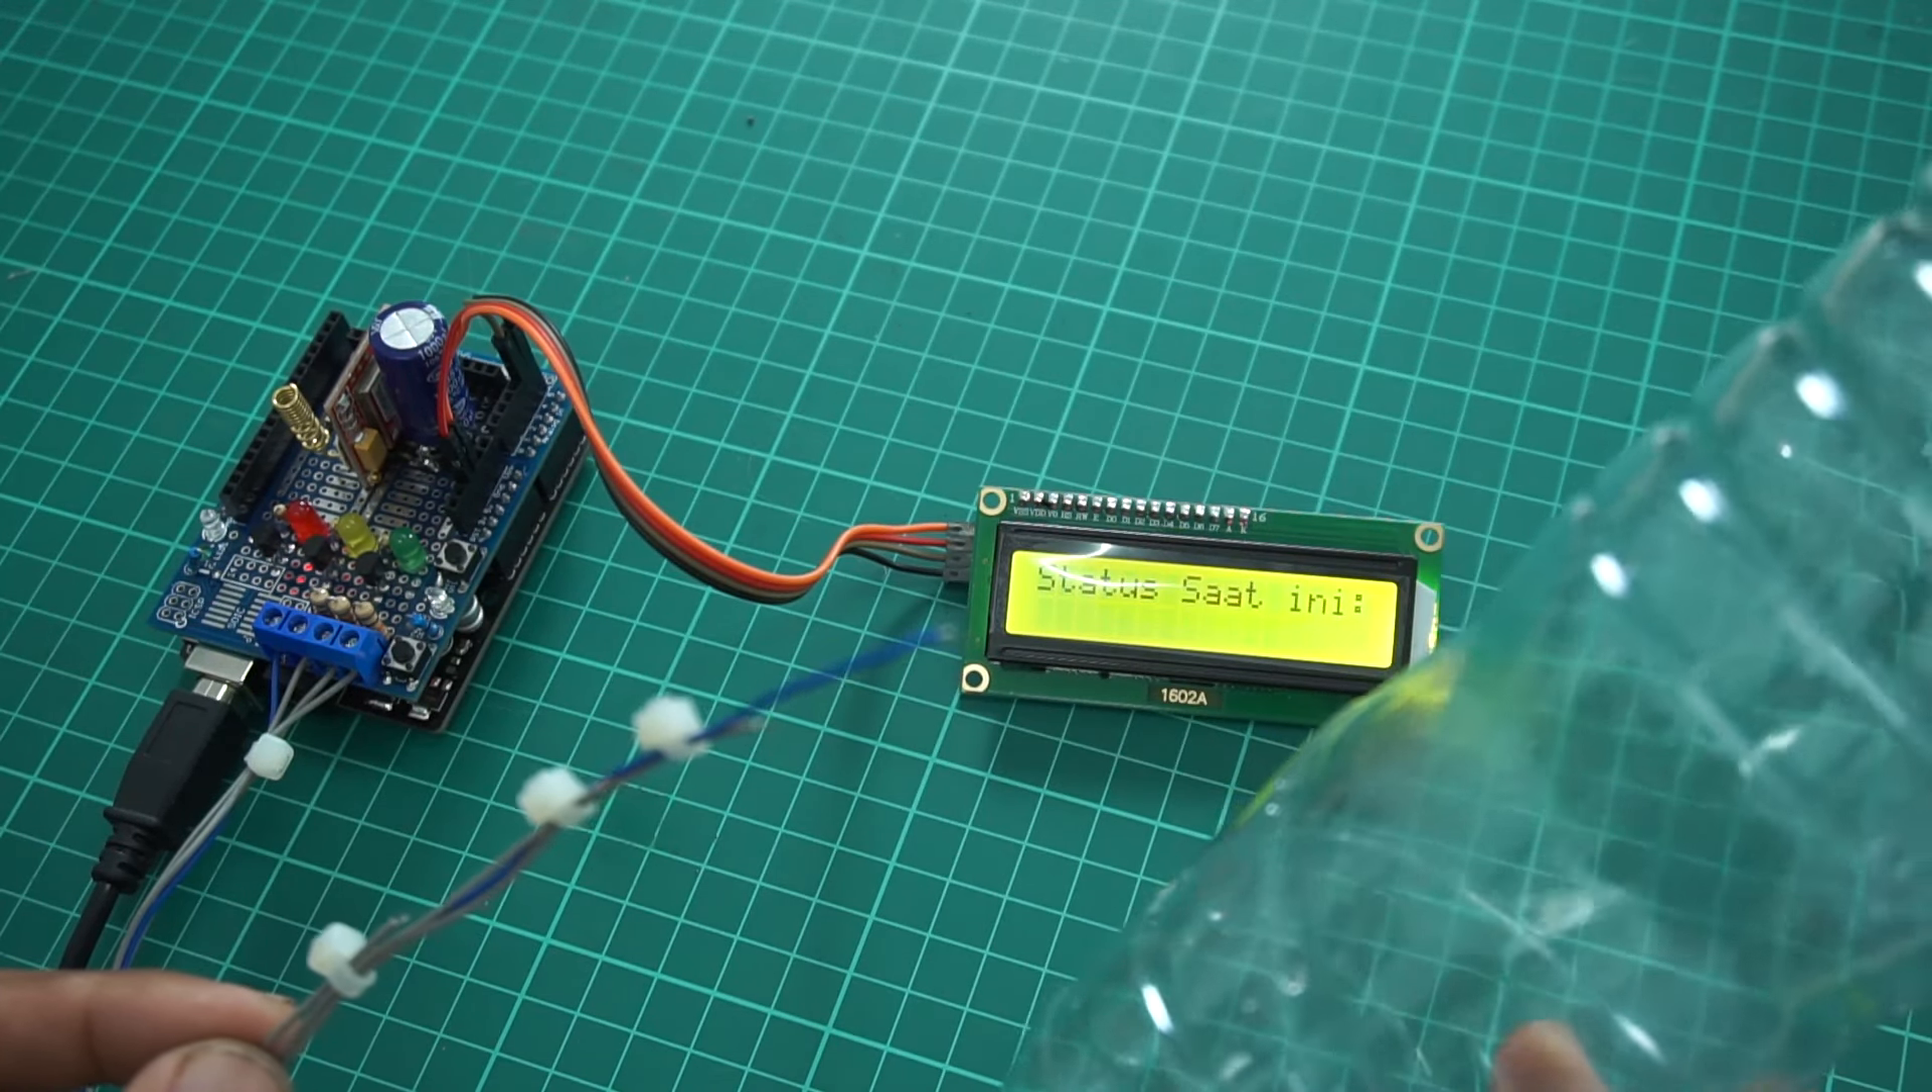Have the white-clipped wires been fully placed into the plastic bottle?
No.